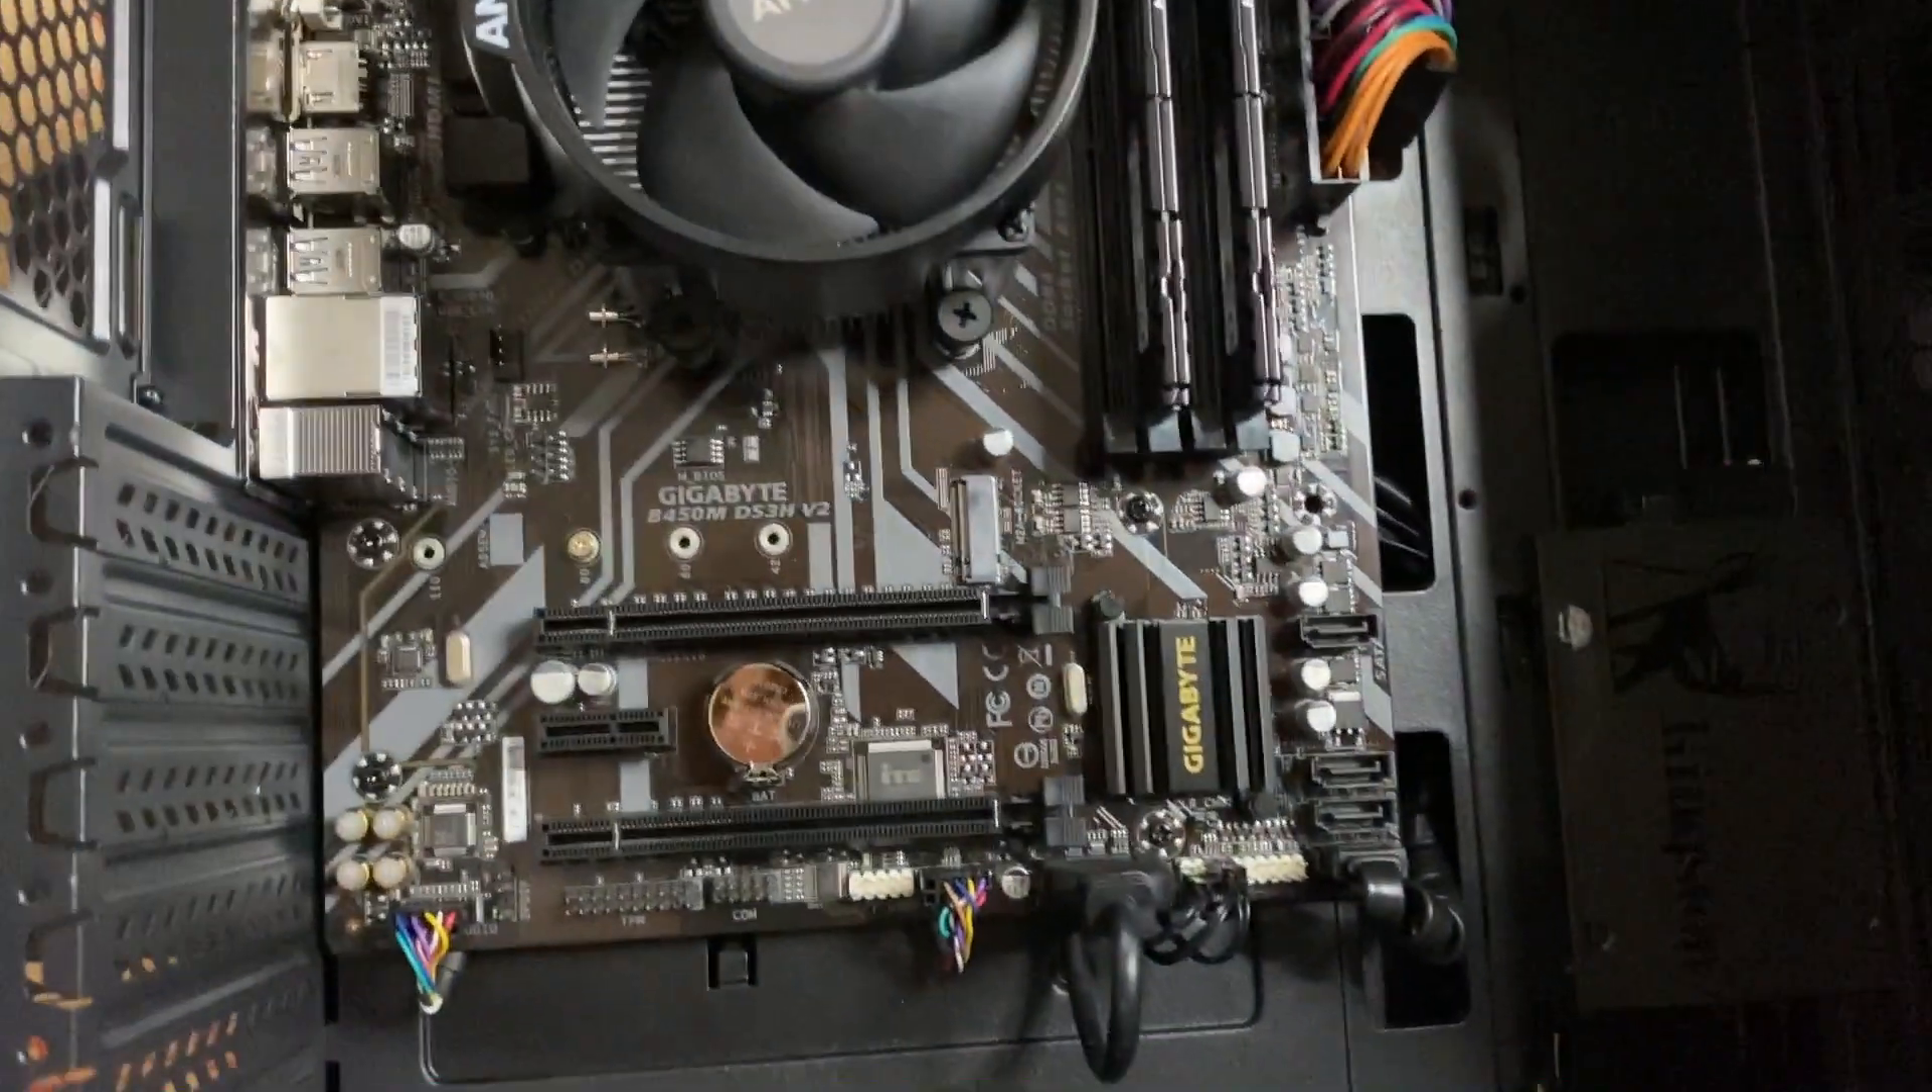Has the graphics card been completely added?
No.